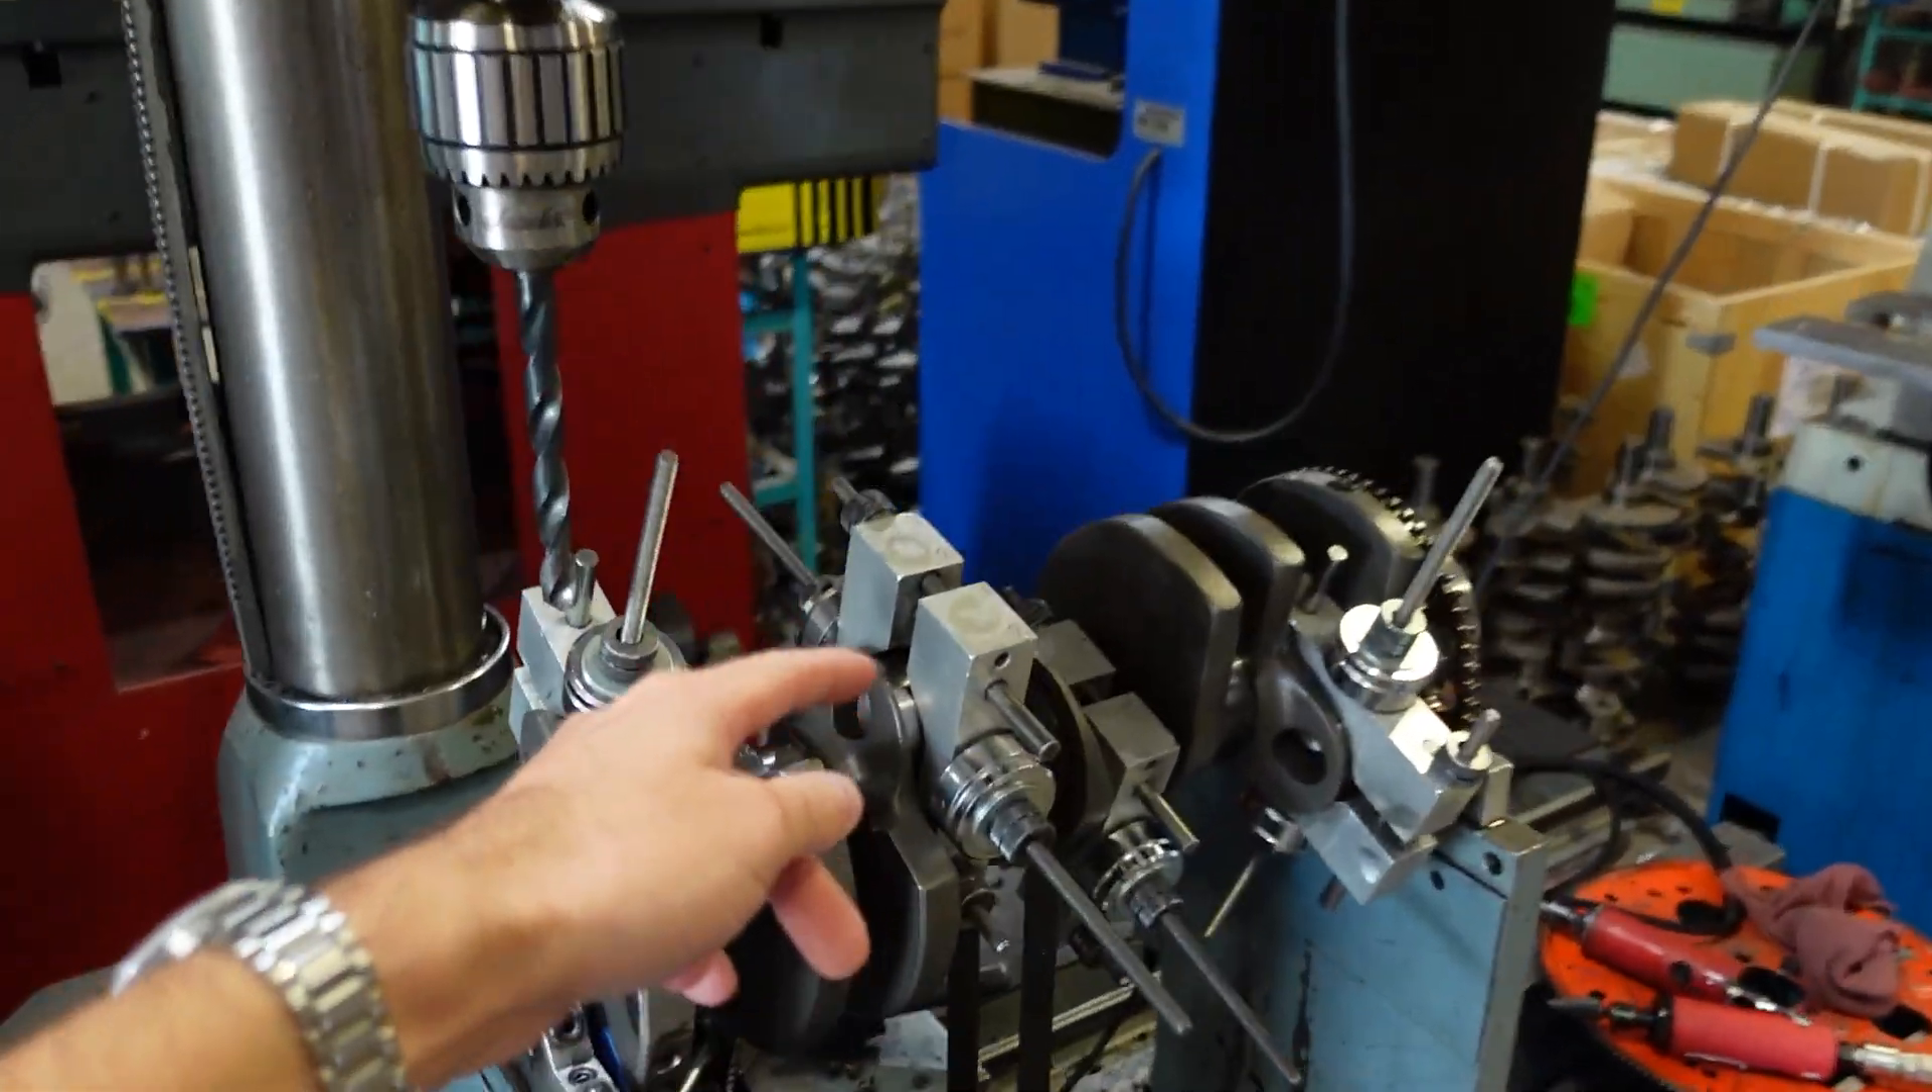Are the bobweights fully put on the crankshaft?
Yes.